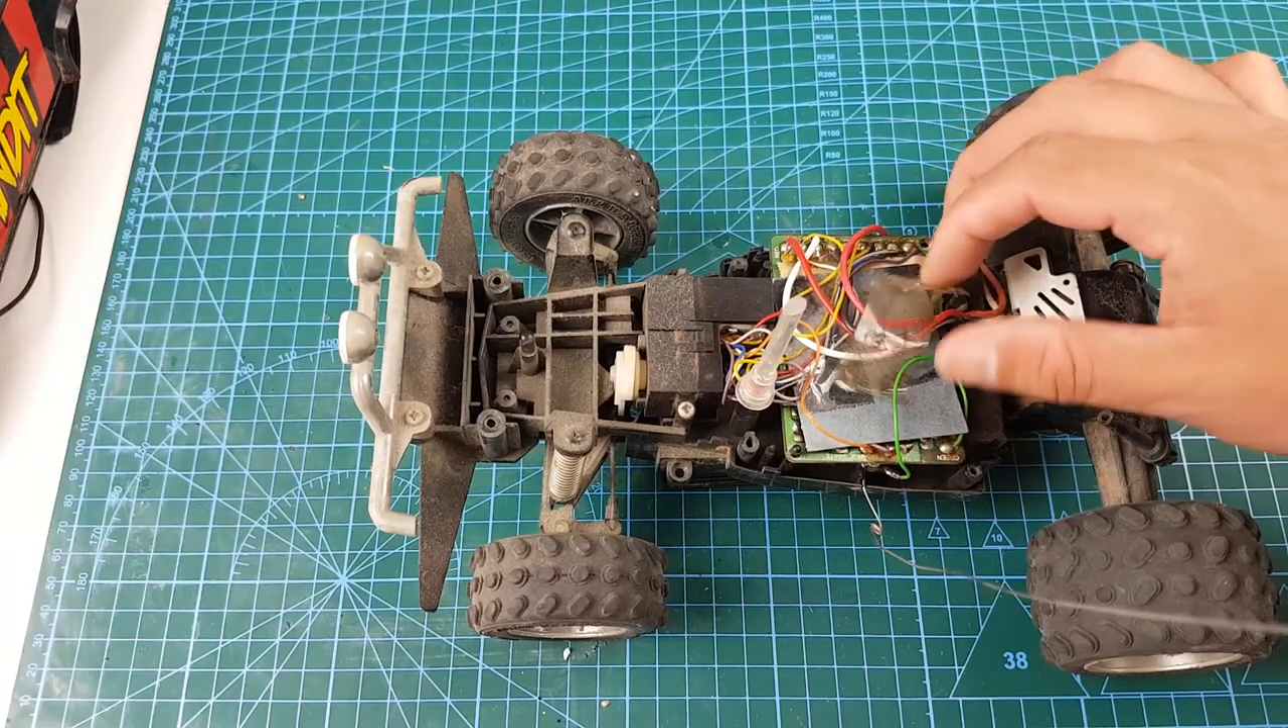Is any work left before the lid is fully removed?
No.